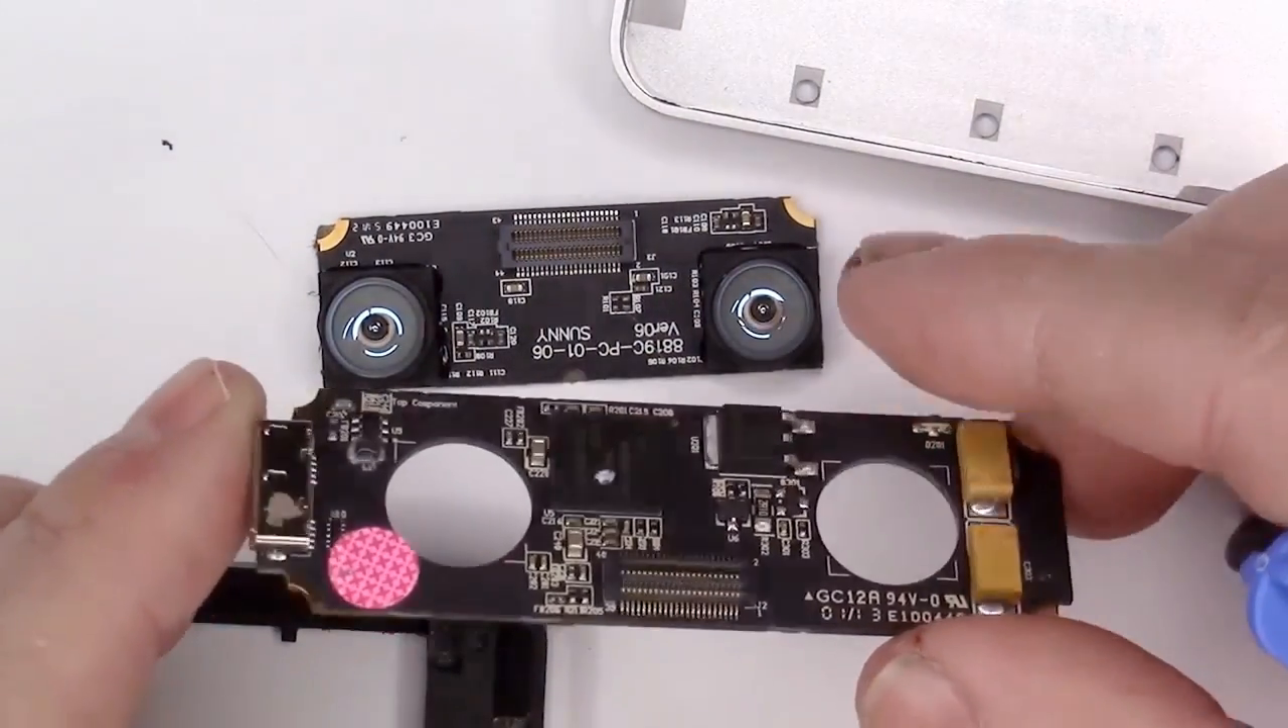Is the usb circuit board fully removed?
Yes.